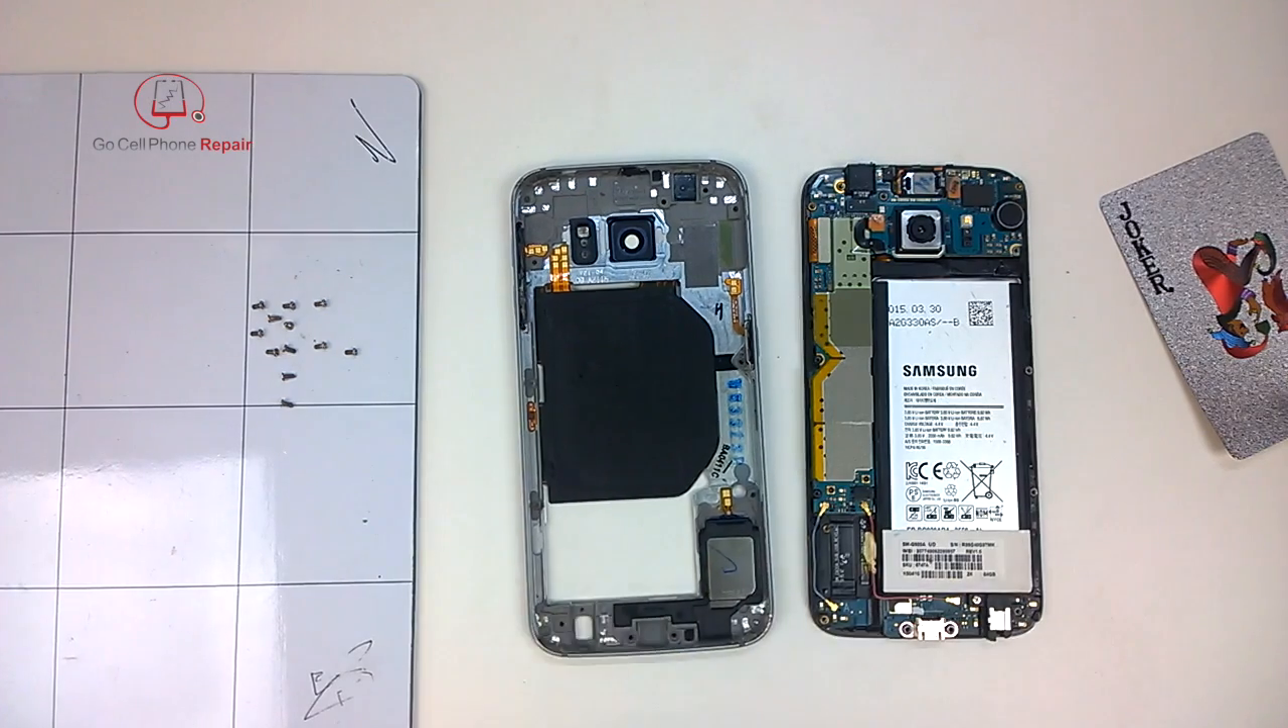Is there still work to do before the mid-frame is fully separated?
No.